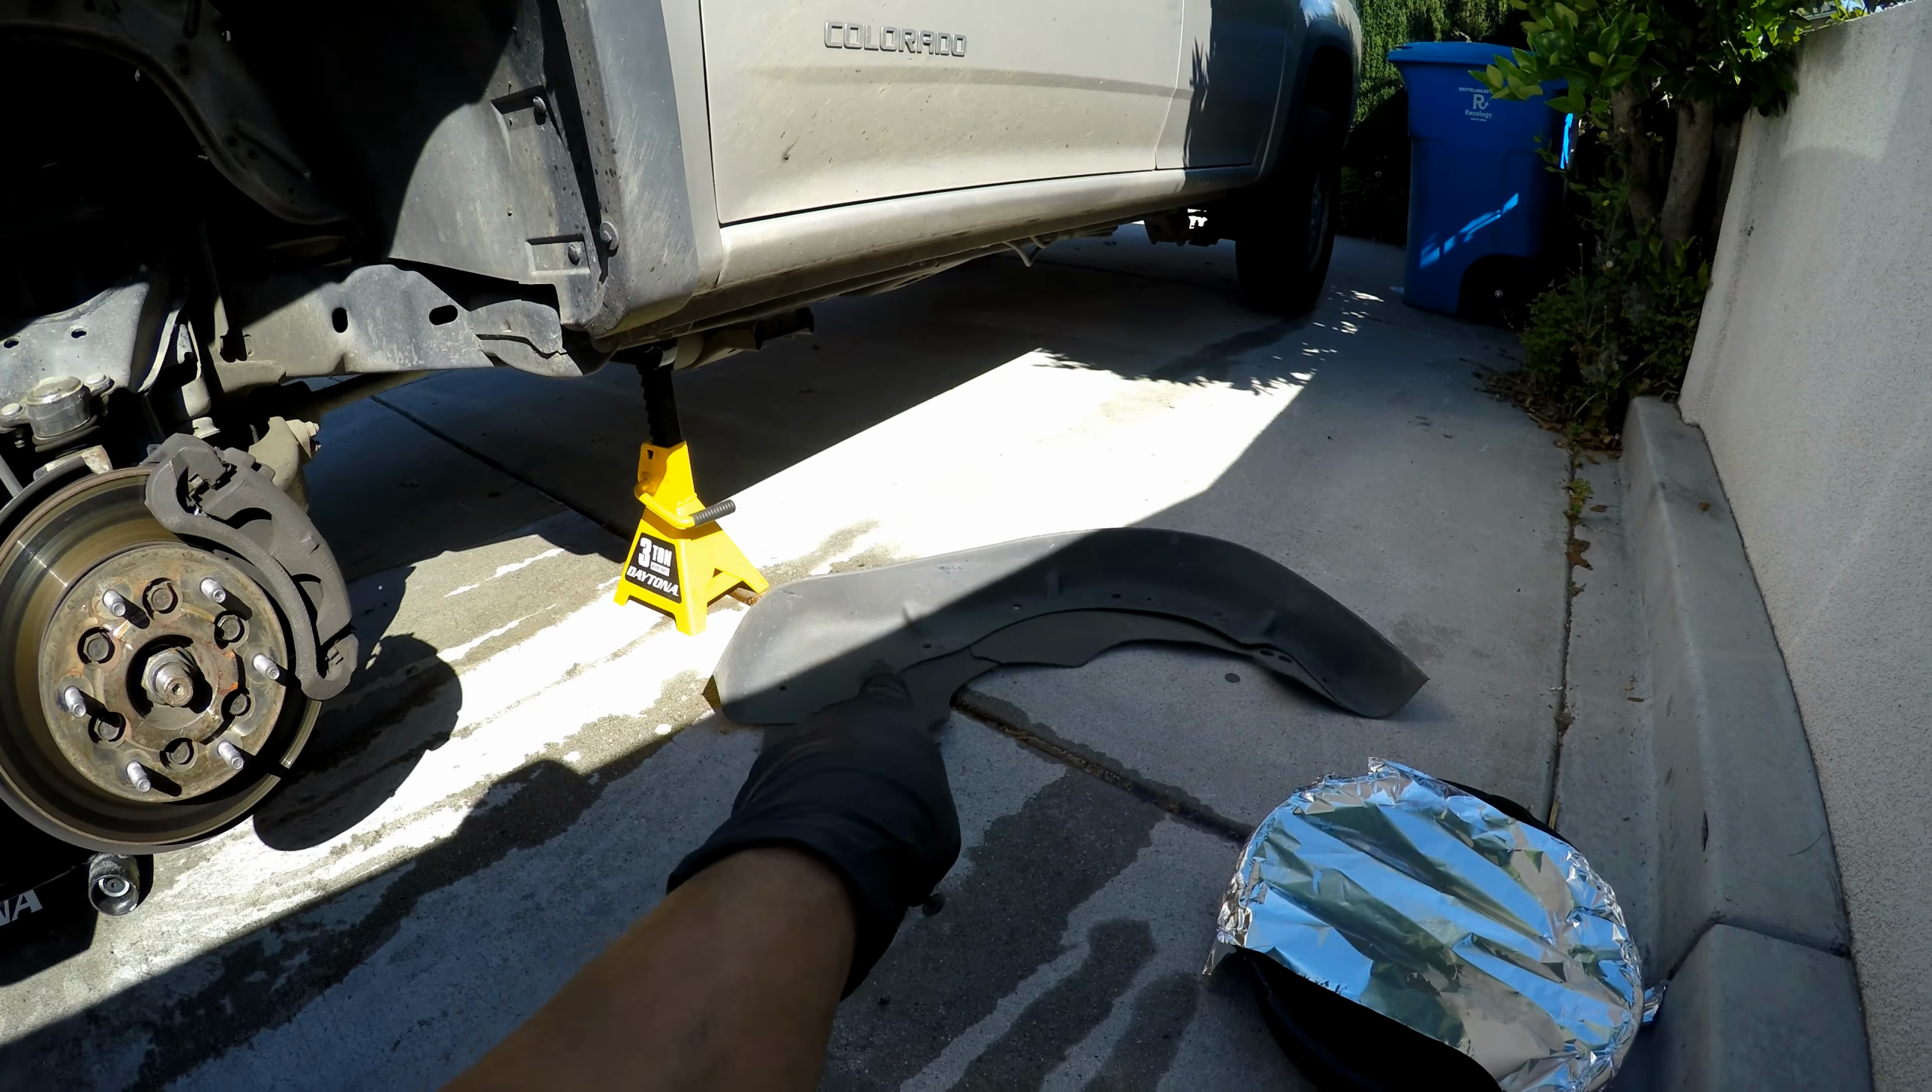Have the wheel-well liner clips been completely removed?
Yes.